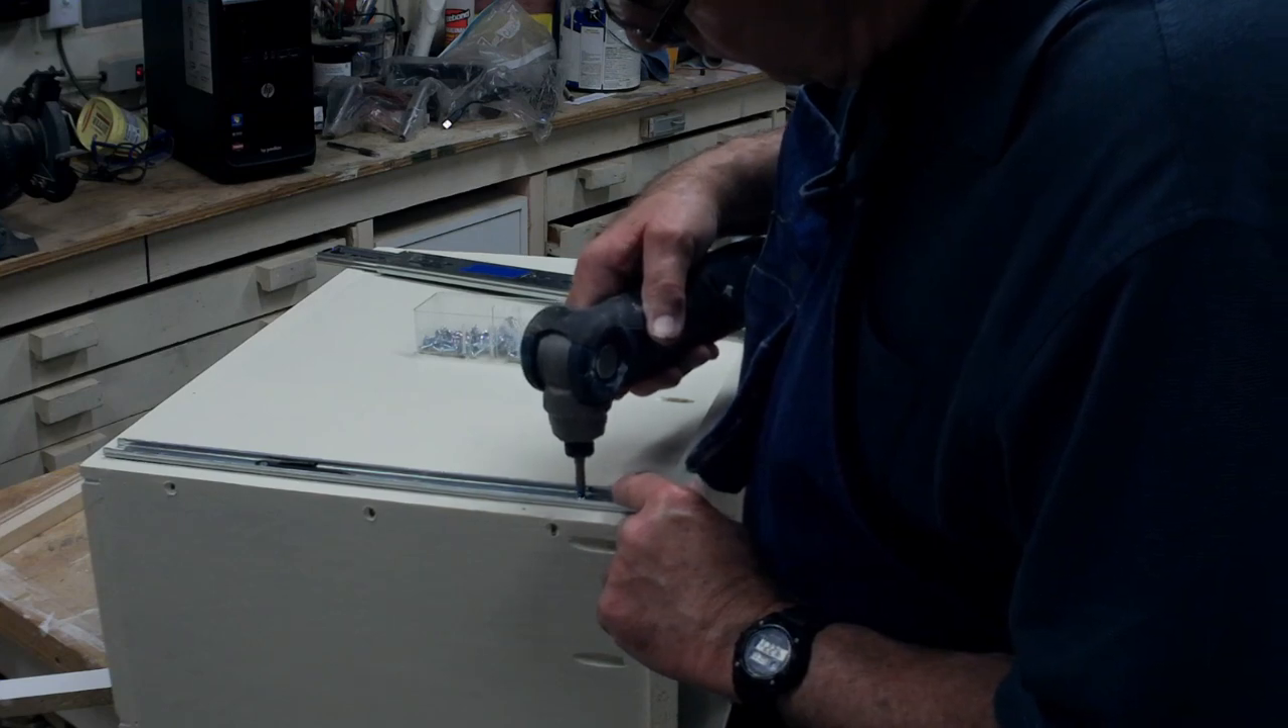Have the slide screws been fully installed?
No.